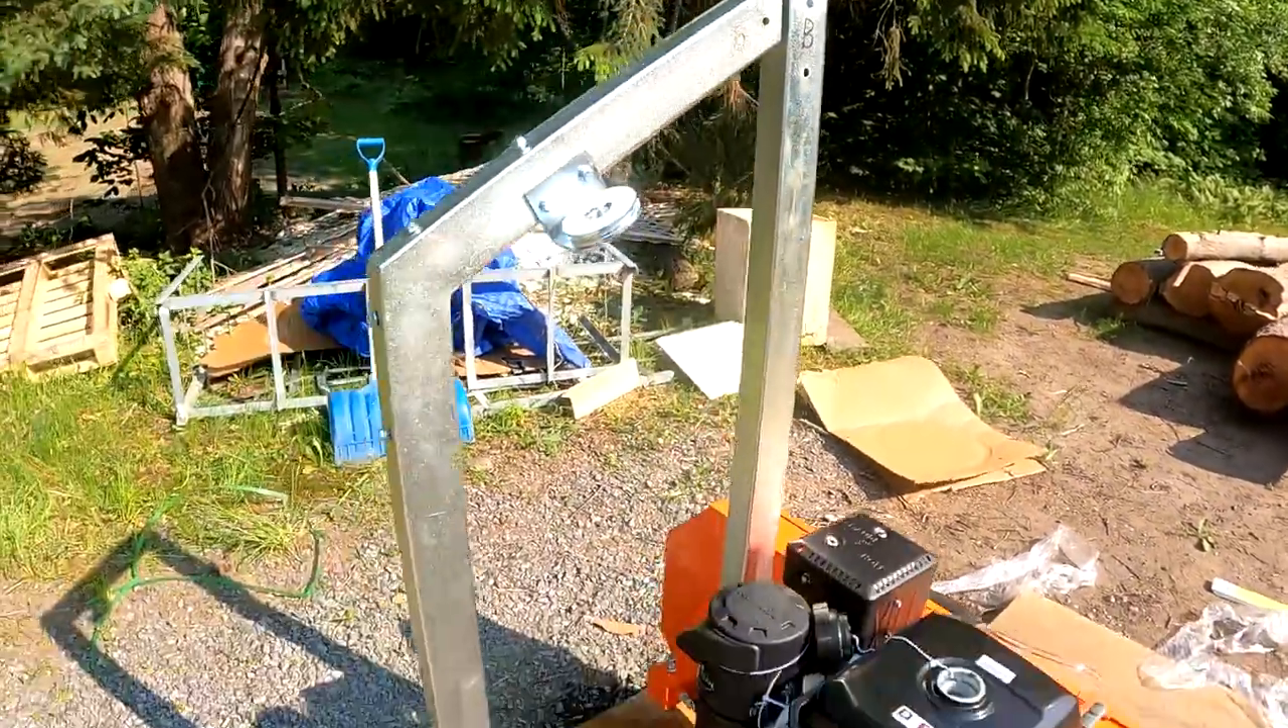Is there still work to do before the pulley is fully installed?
No.